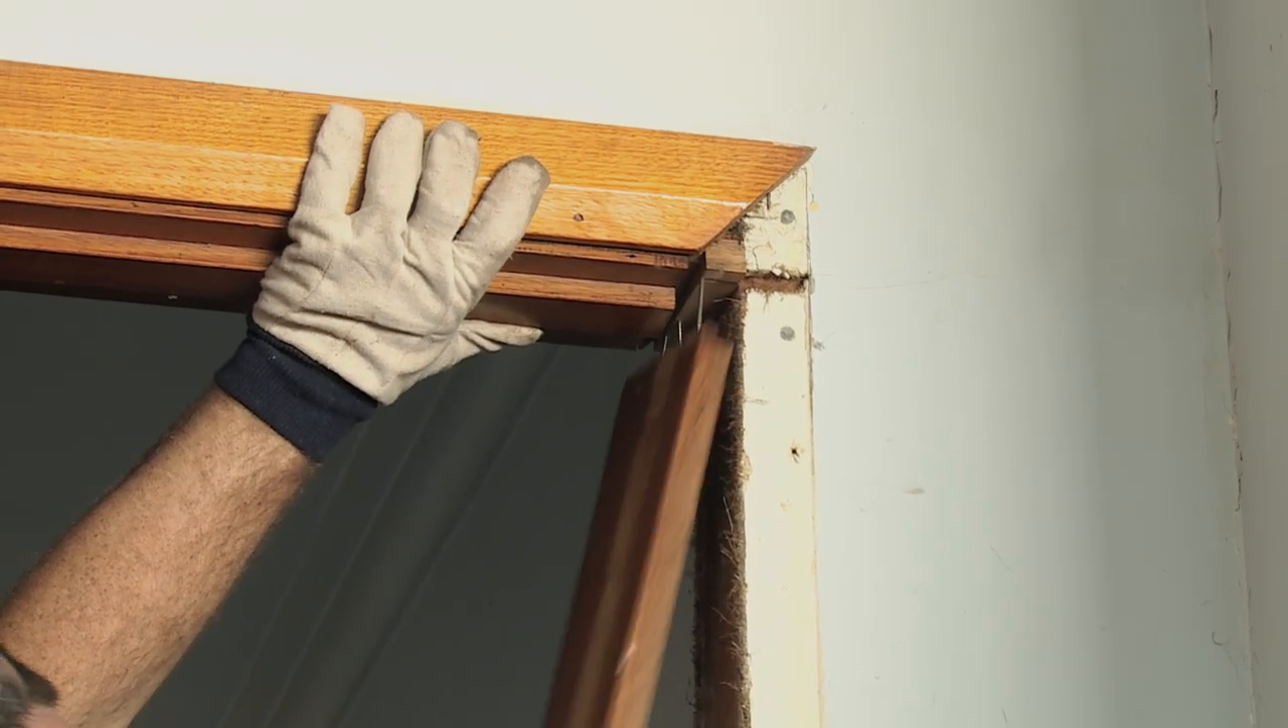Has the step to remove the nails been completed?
No.